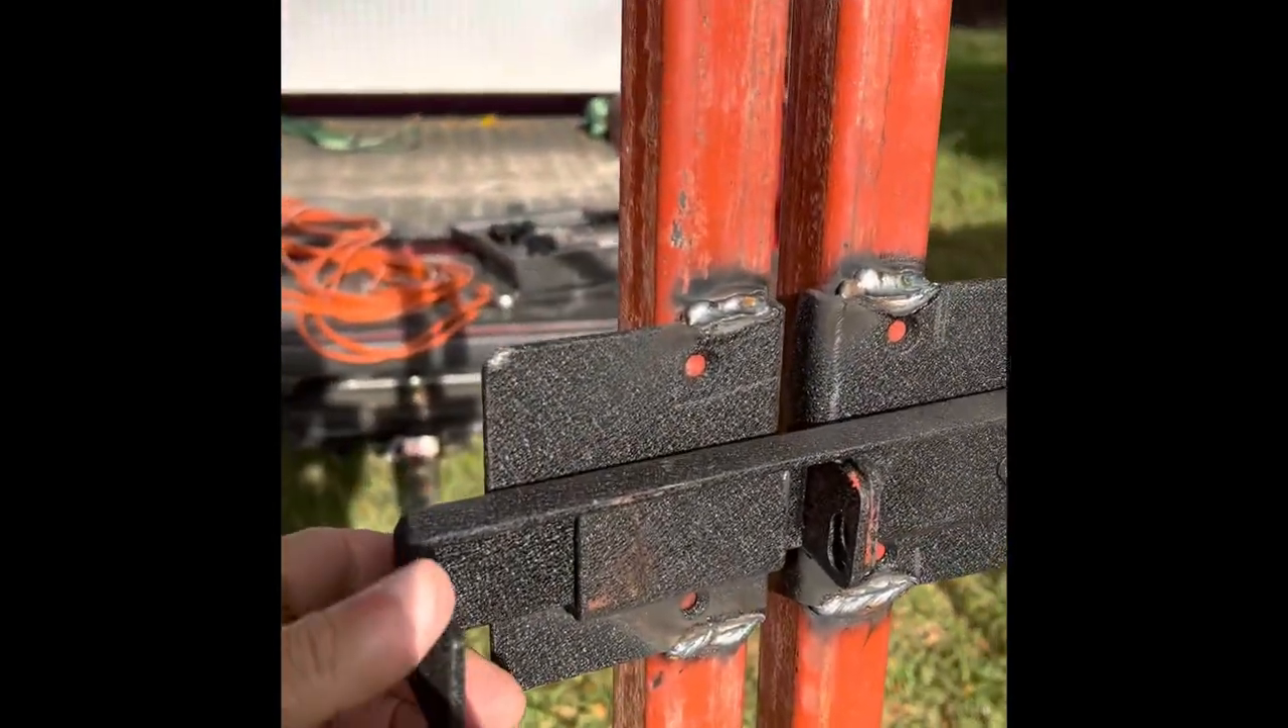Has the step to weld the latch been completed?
Yes.